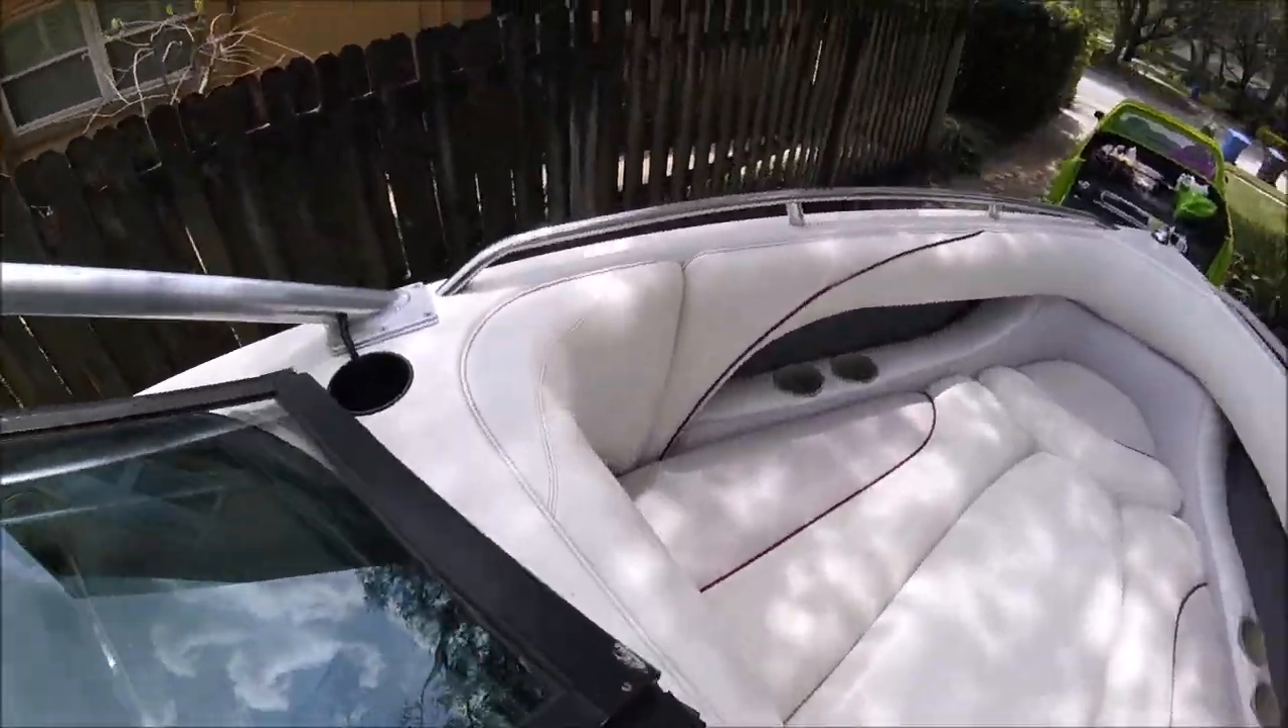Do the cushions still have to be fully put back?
No.